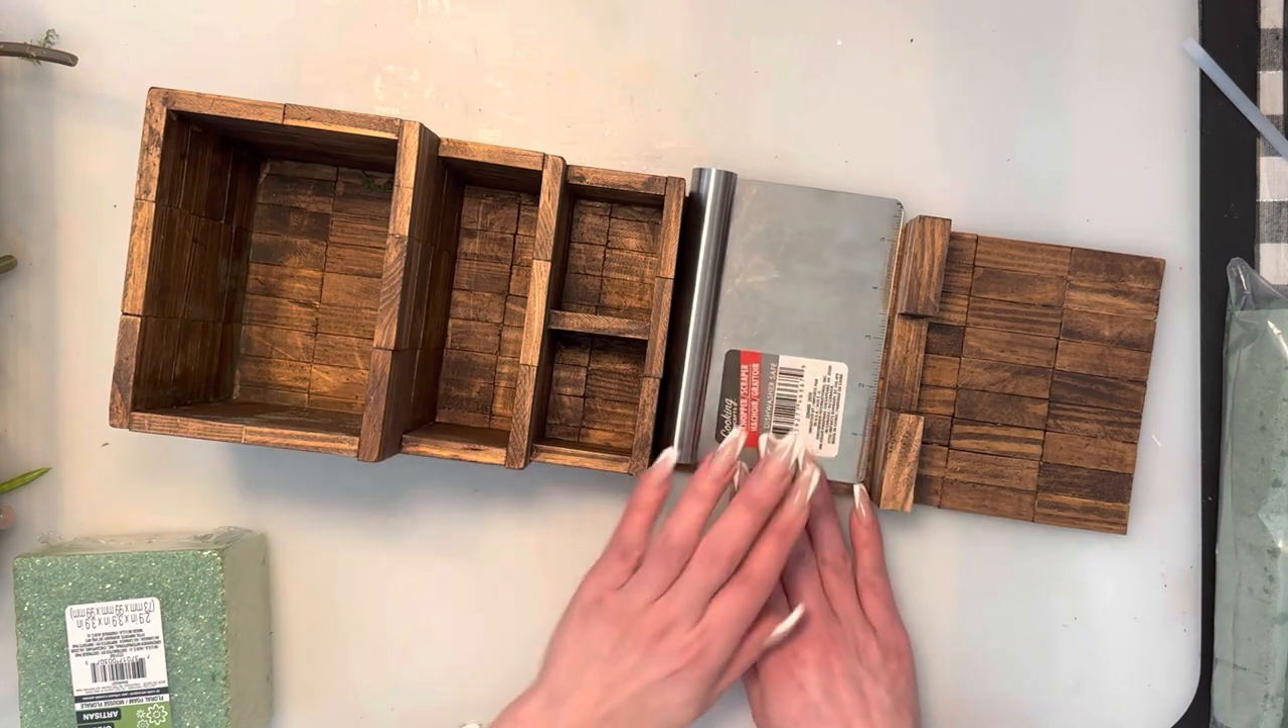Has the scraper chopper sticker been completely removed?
No.